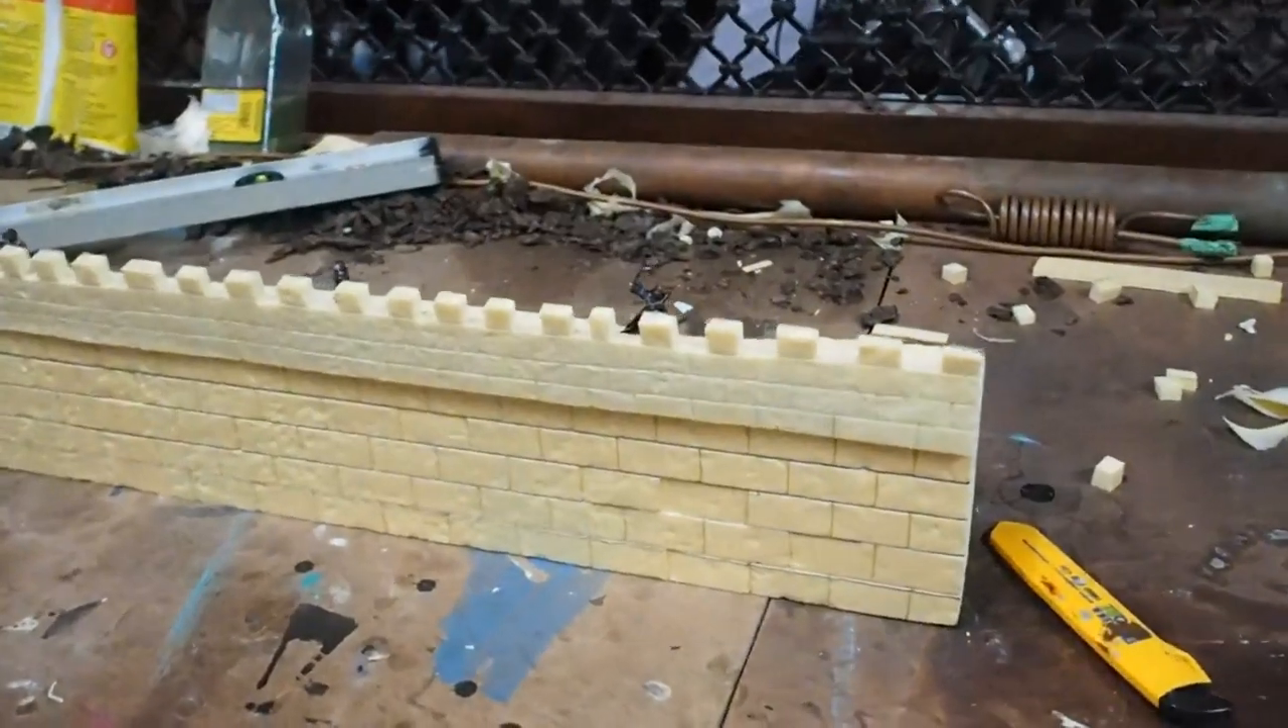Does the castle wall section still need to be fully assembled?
No.